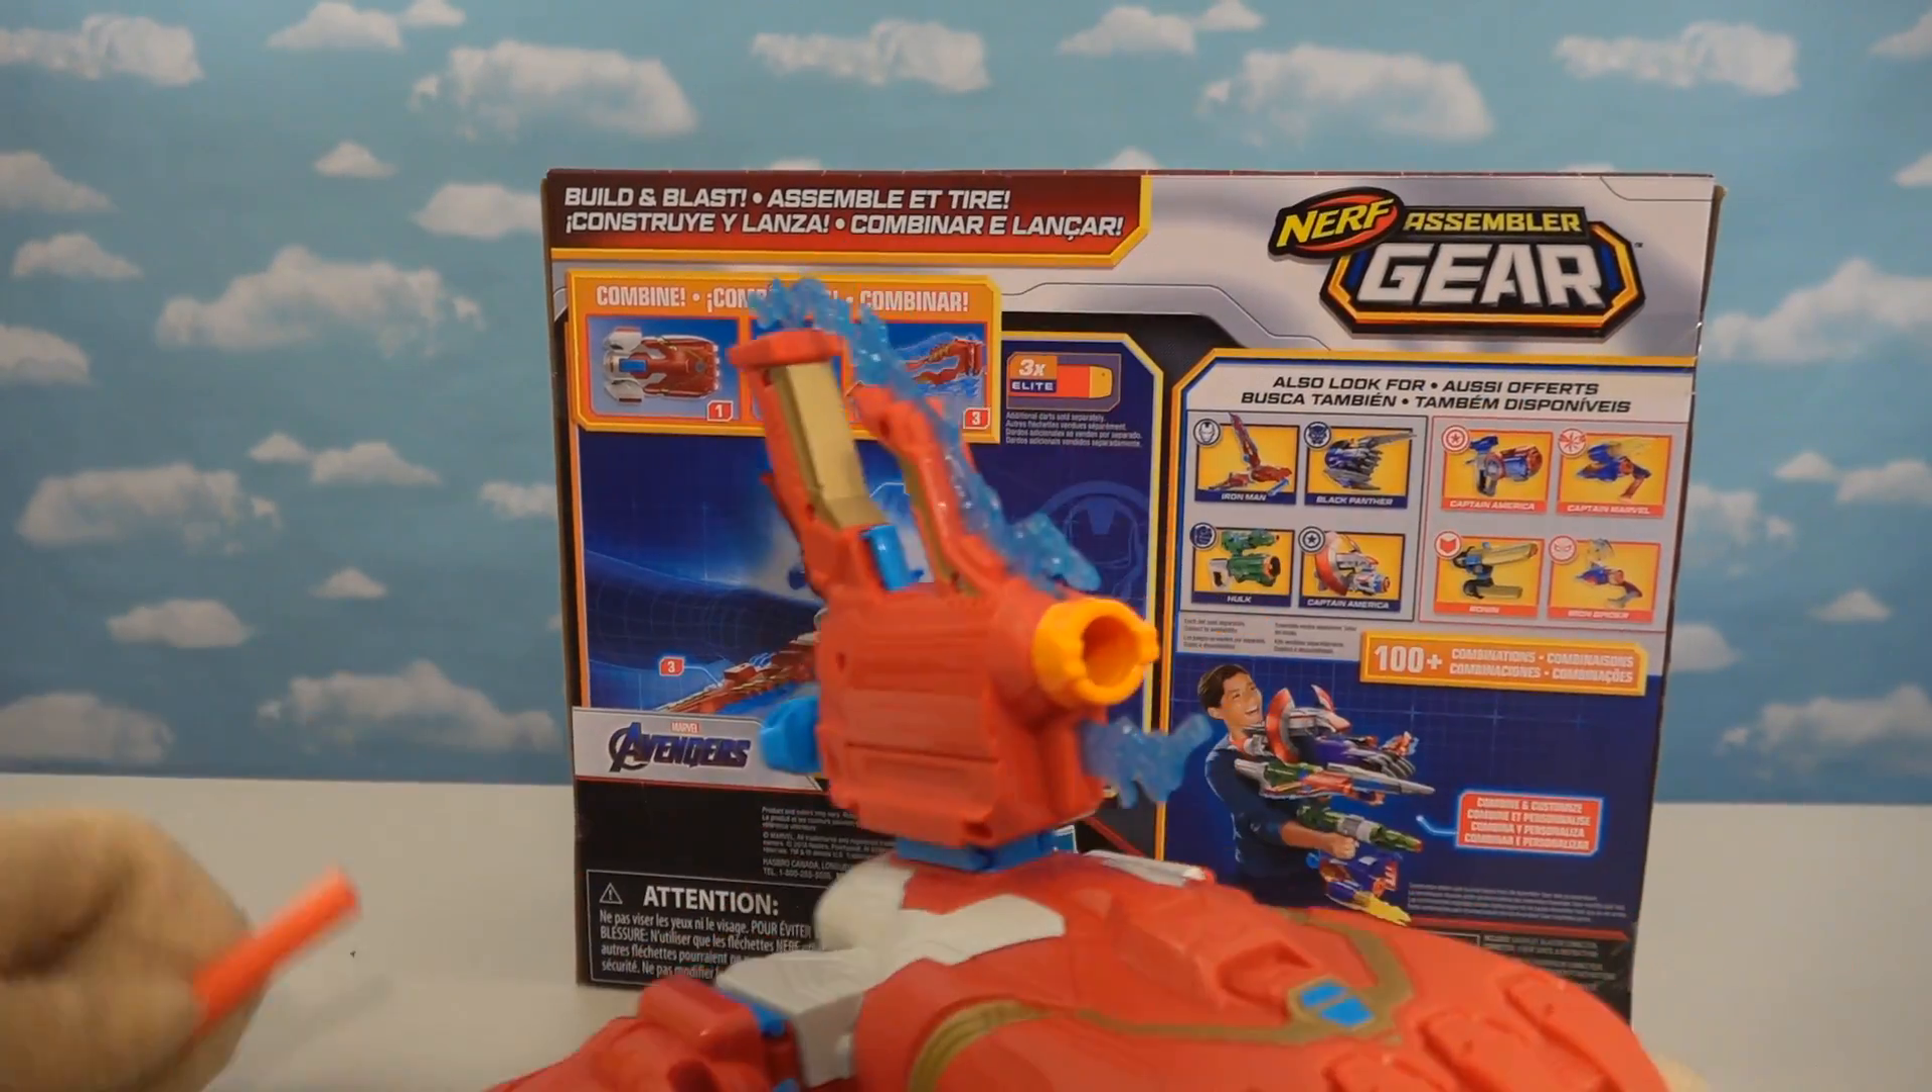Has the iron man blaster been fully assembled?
Yes.